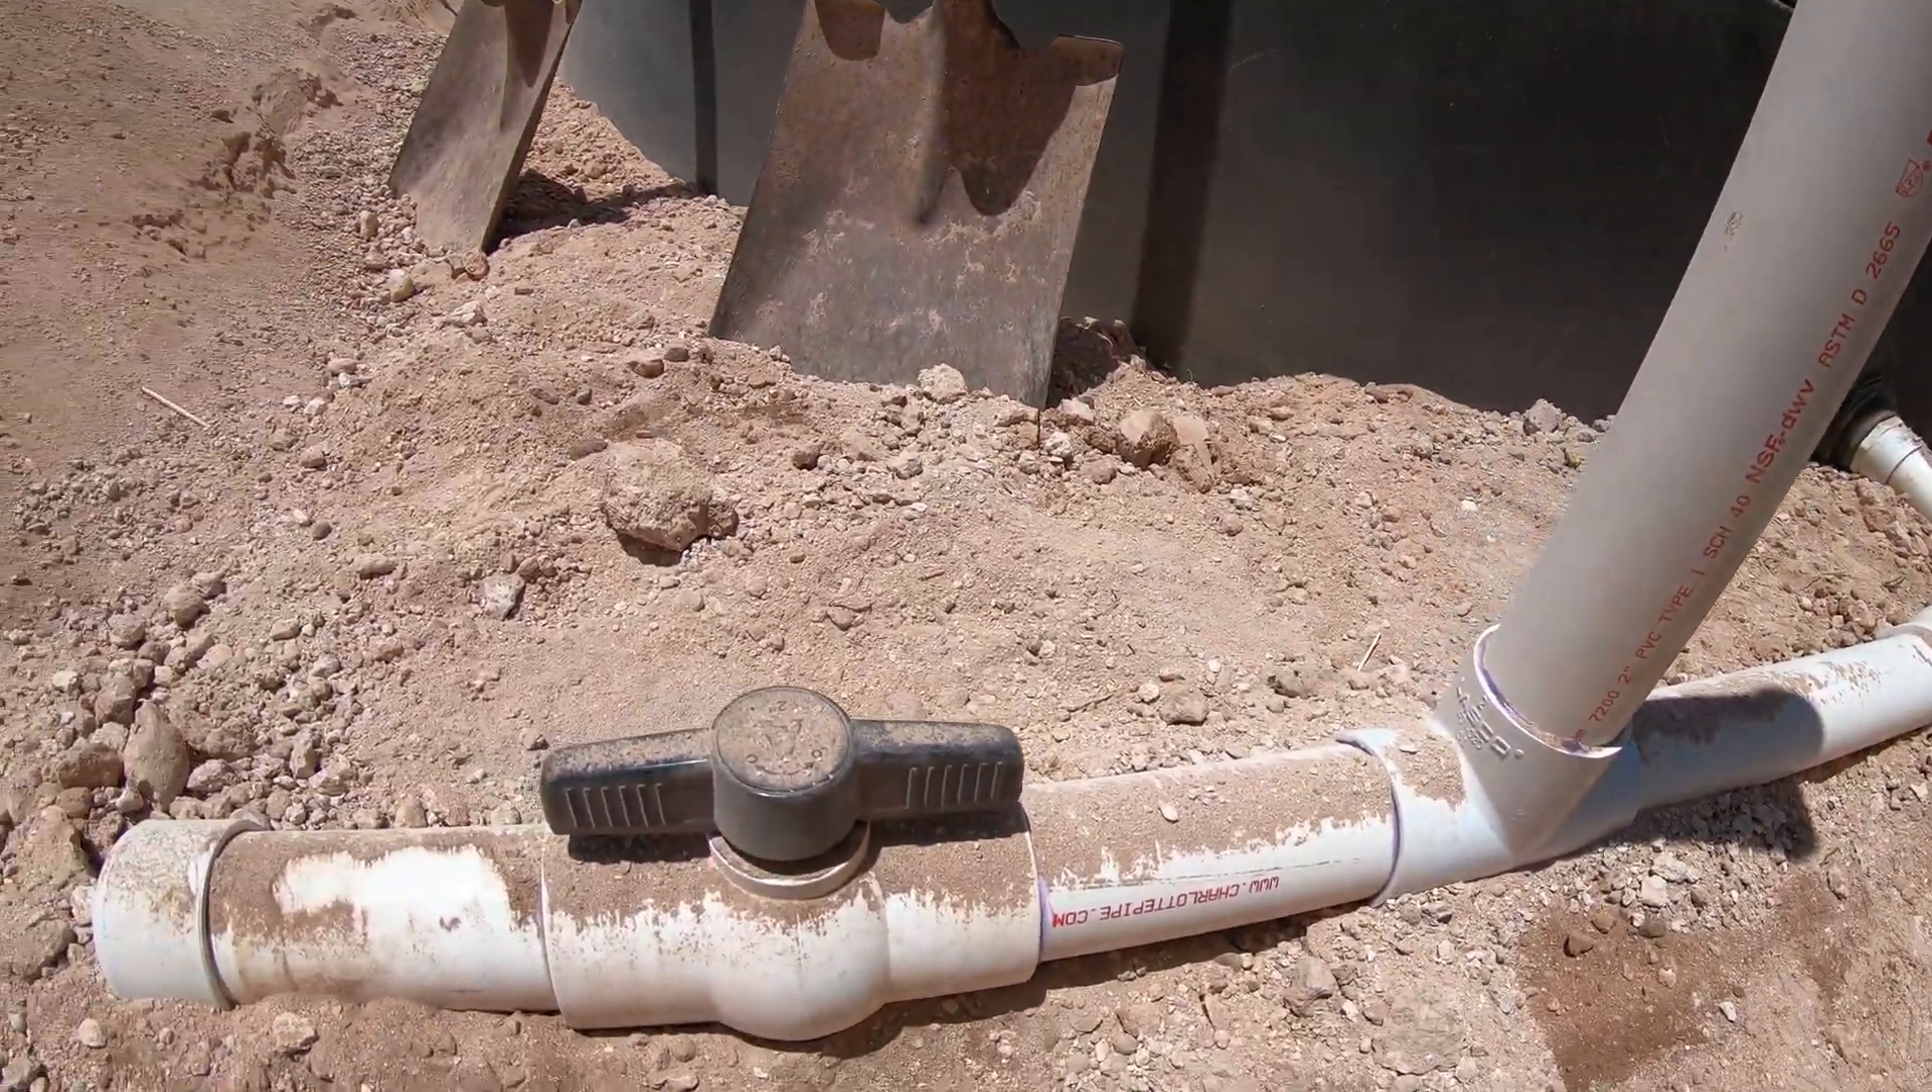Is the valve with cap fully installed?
Yes.